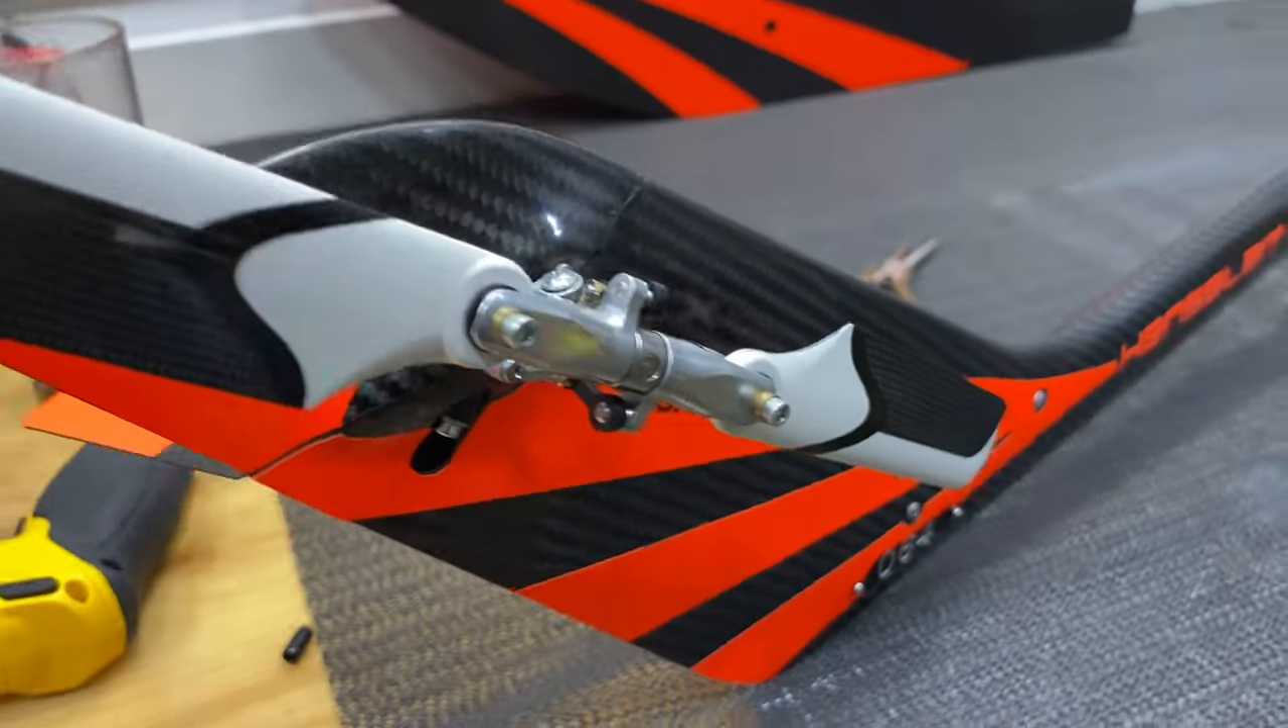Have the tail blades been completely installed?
Yes.